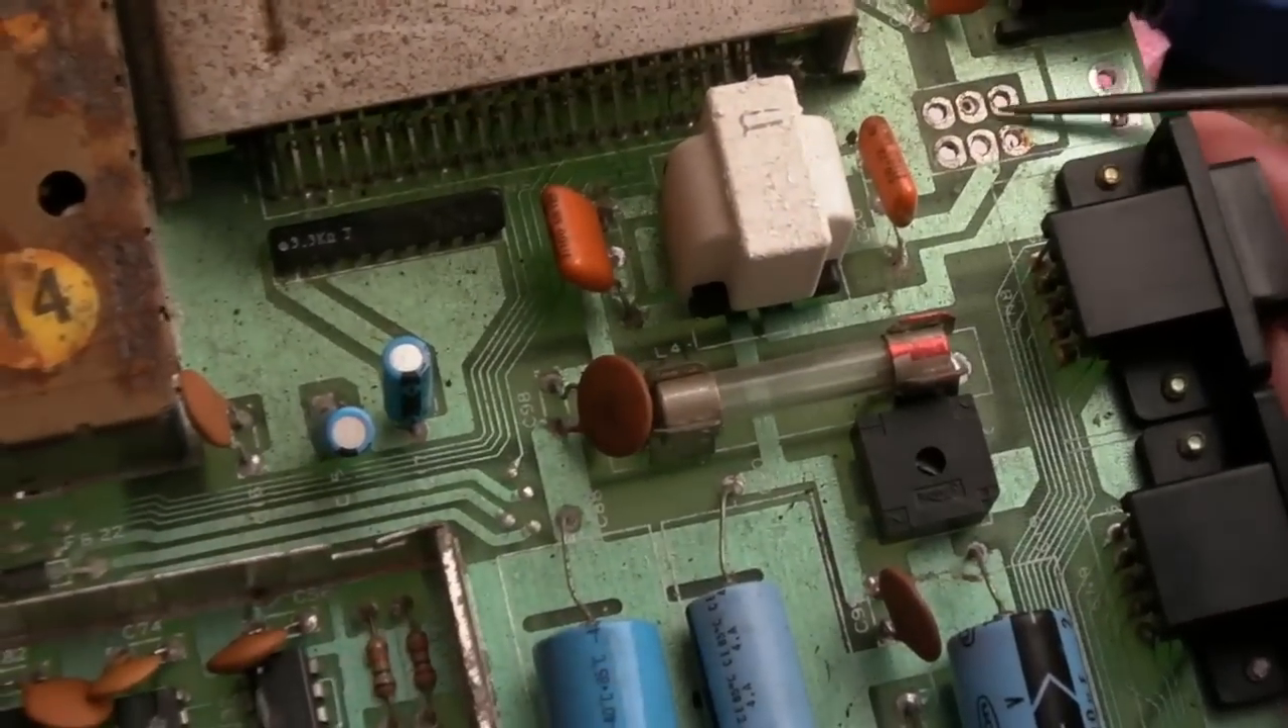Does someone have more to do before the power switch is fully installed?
Yes.